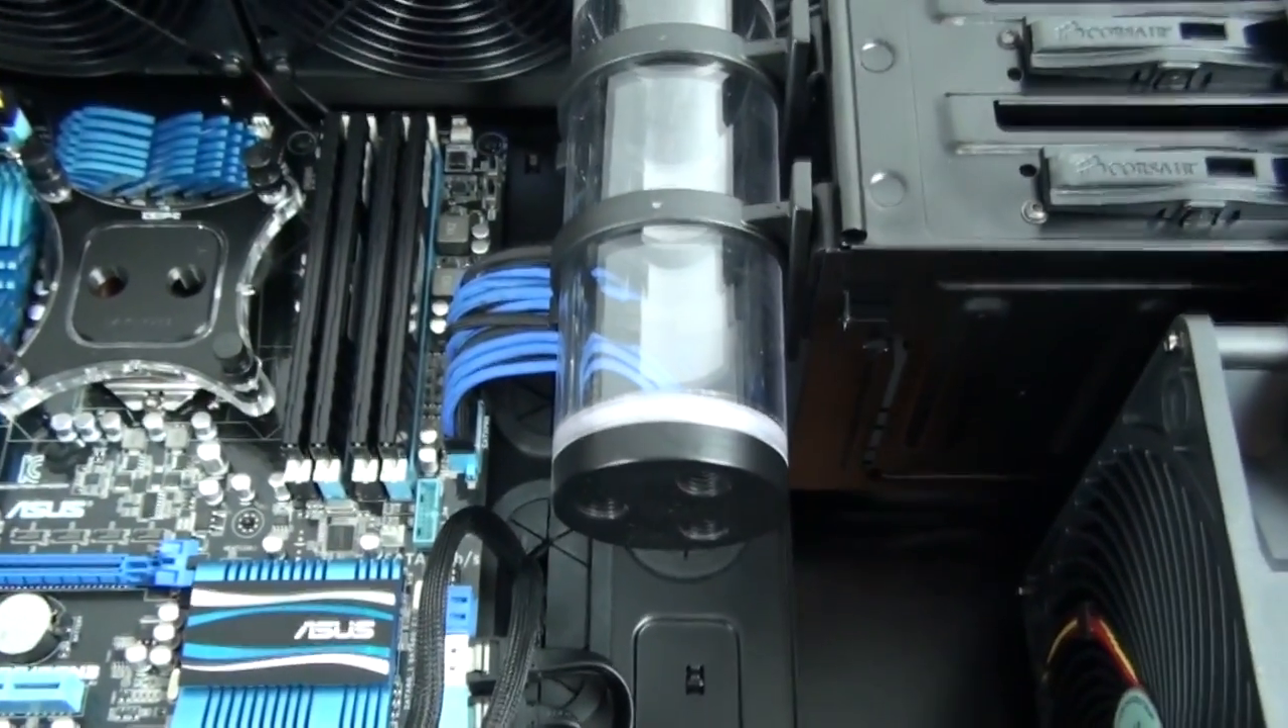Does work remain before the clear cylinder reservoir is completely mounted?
No.